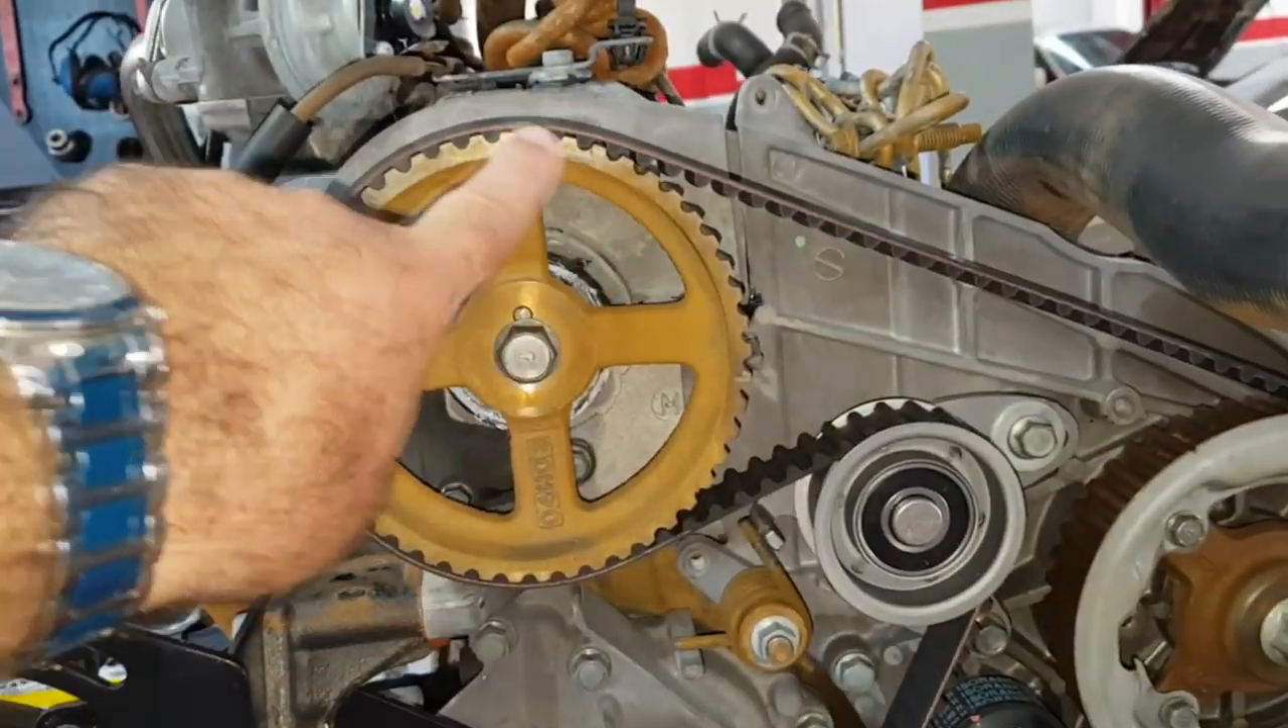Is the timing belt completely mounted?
Yes.